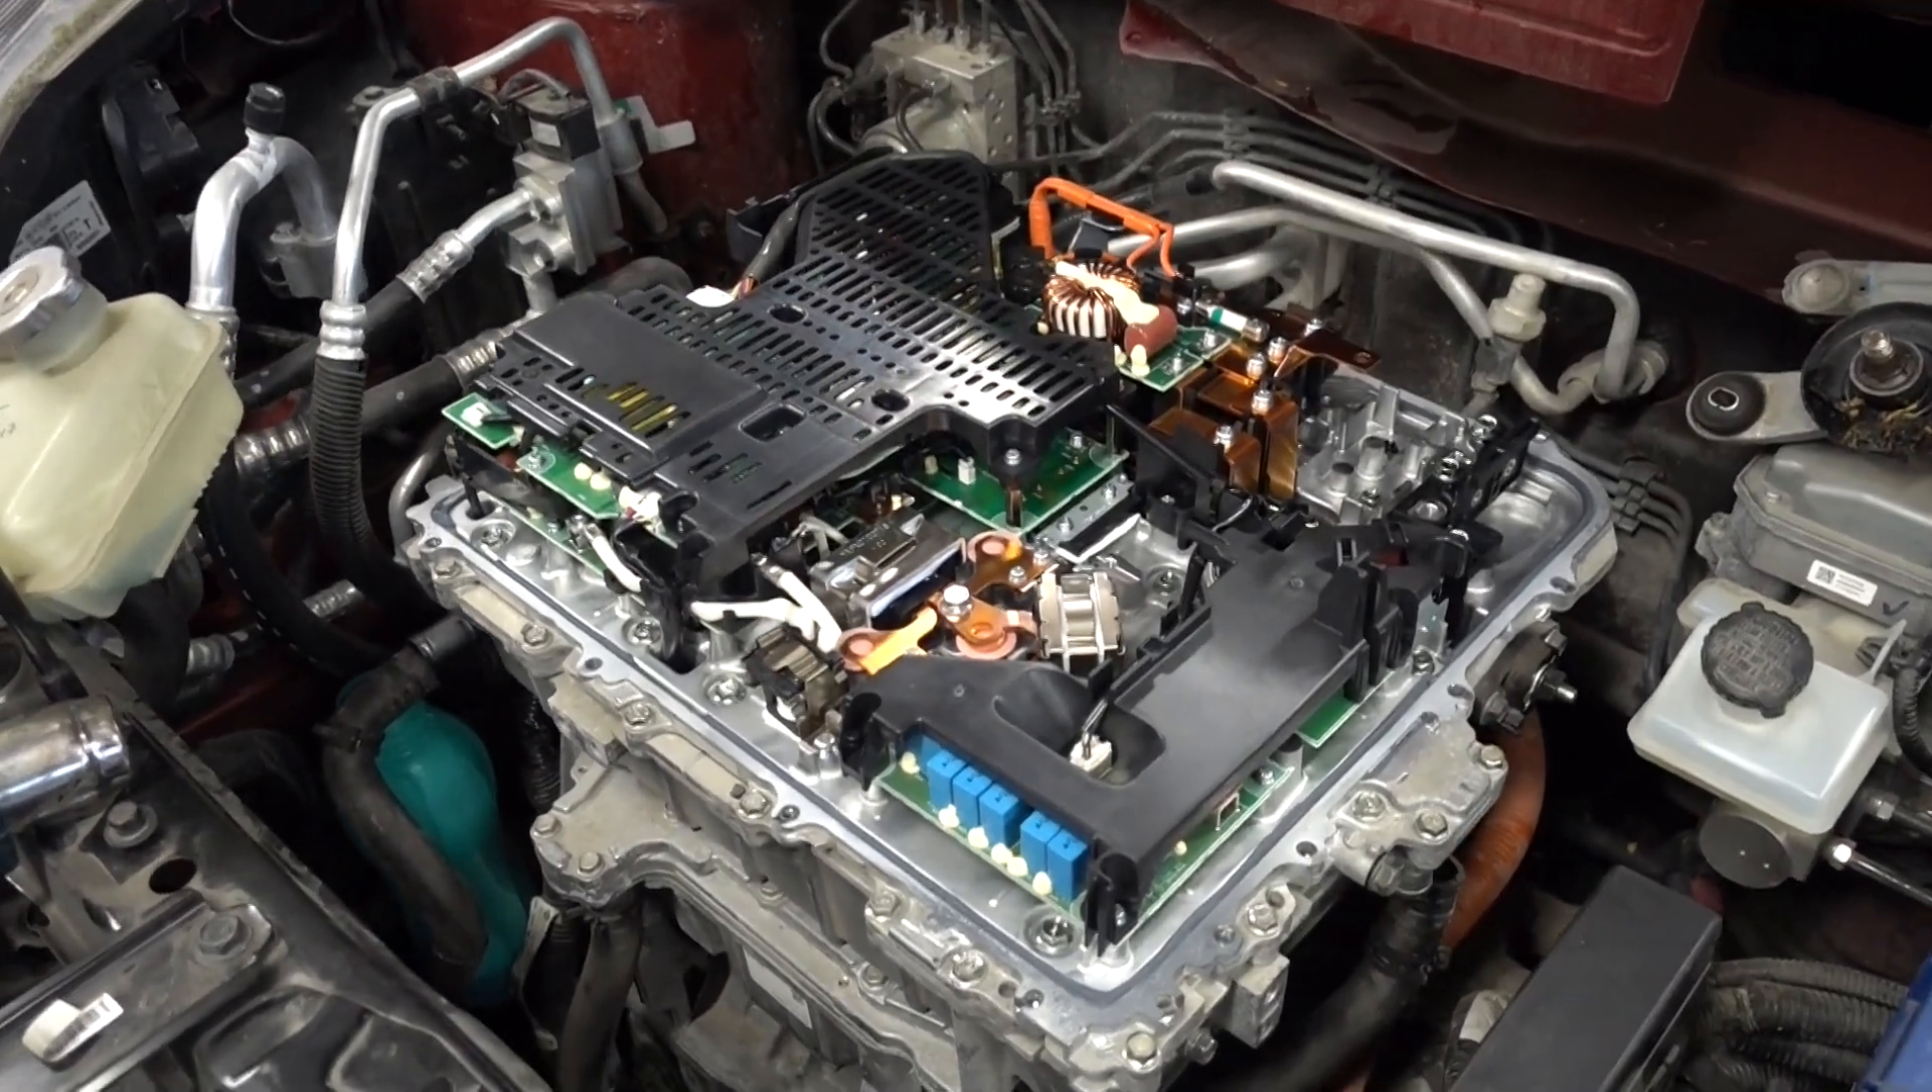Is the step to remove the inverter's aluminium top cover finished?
Yes.